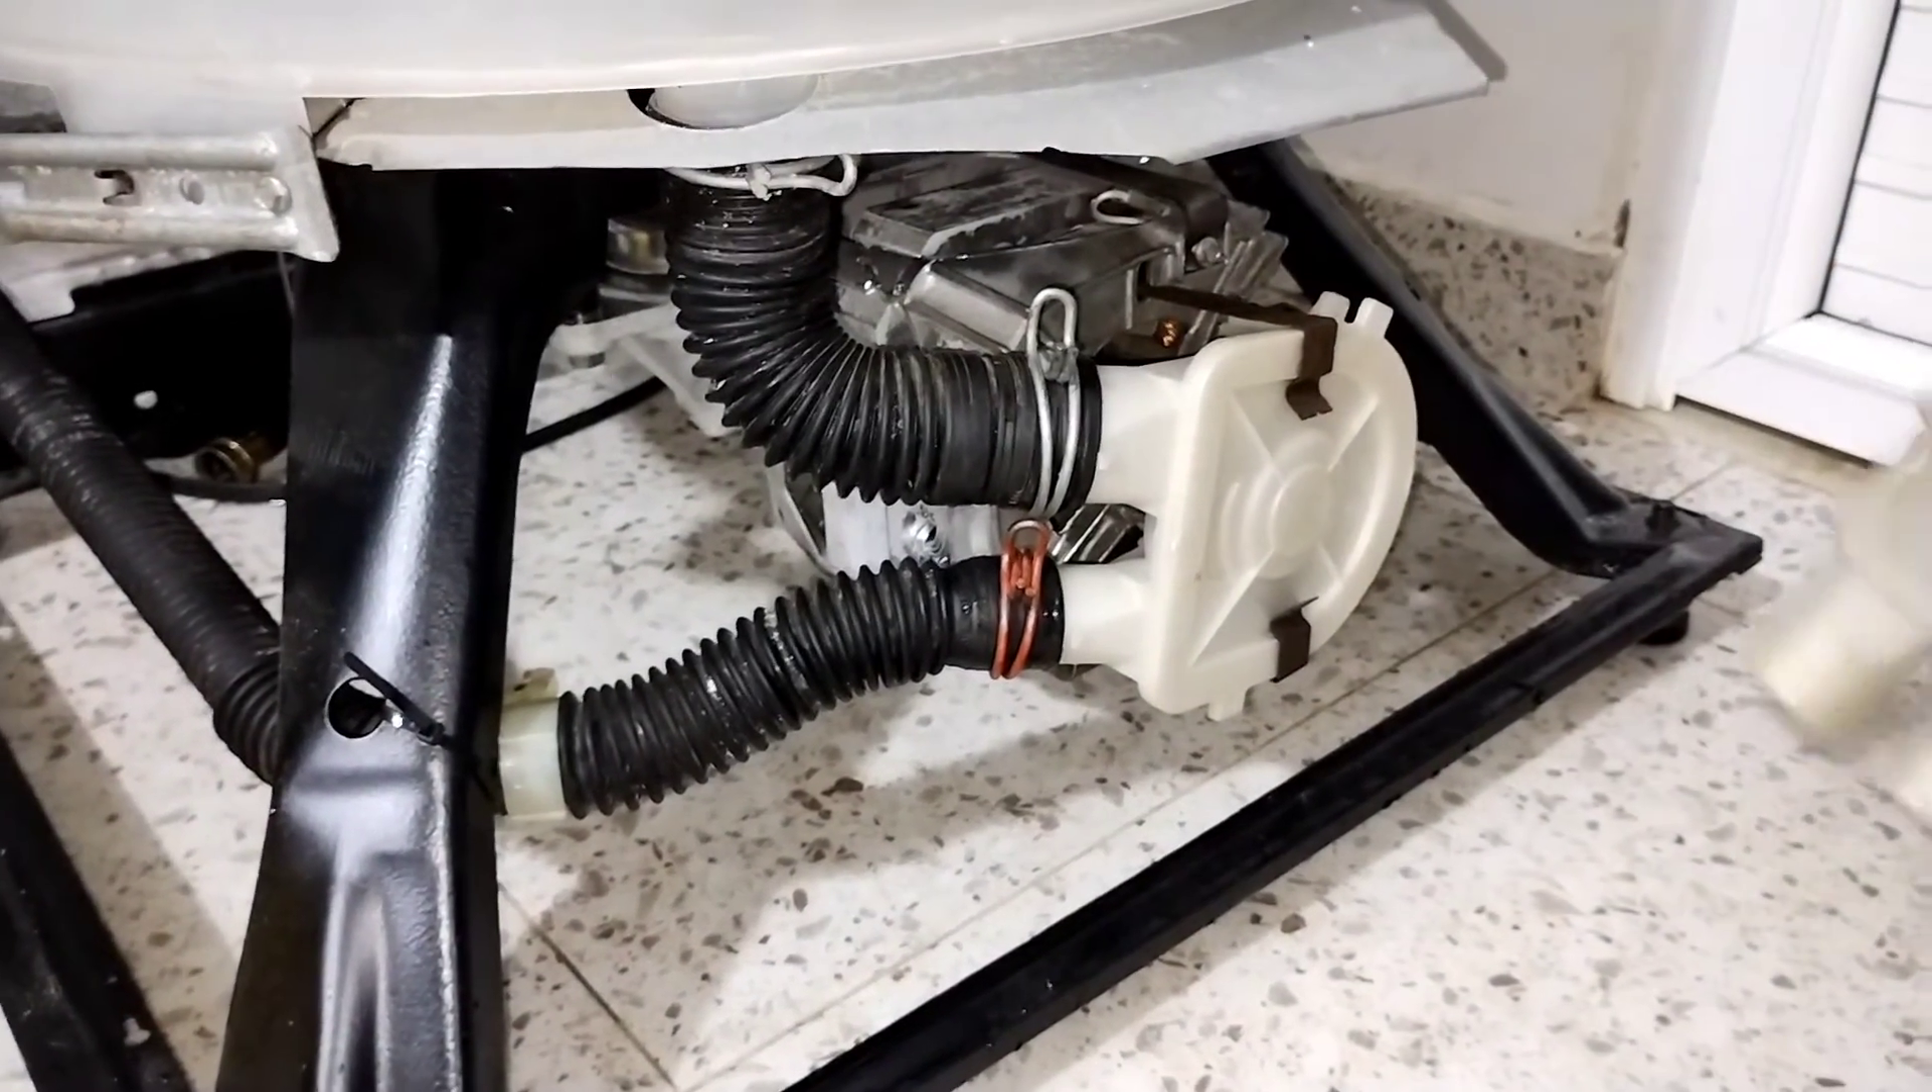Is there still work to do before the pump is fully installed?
No.